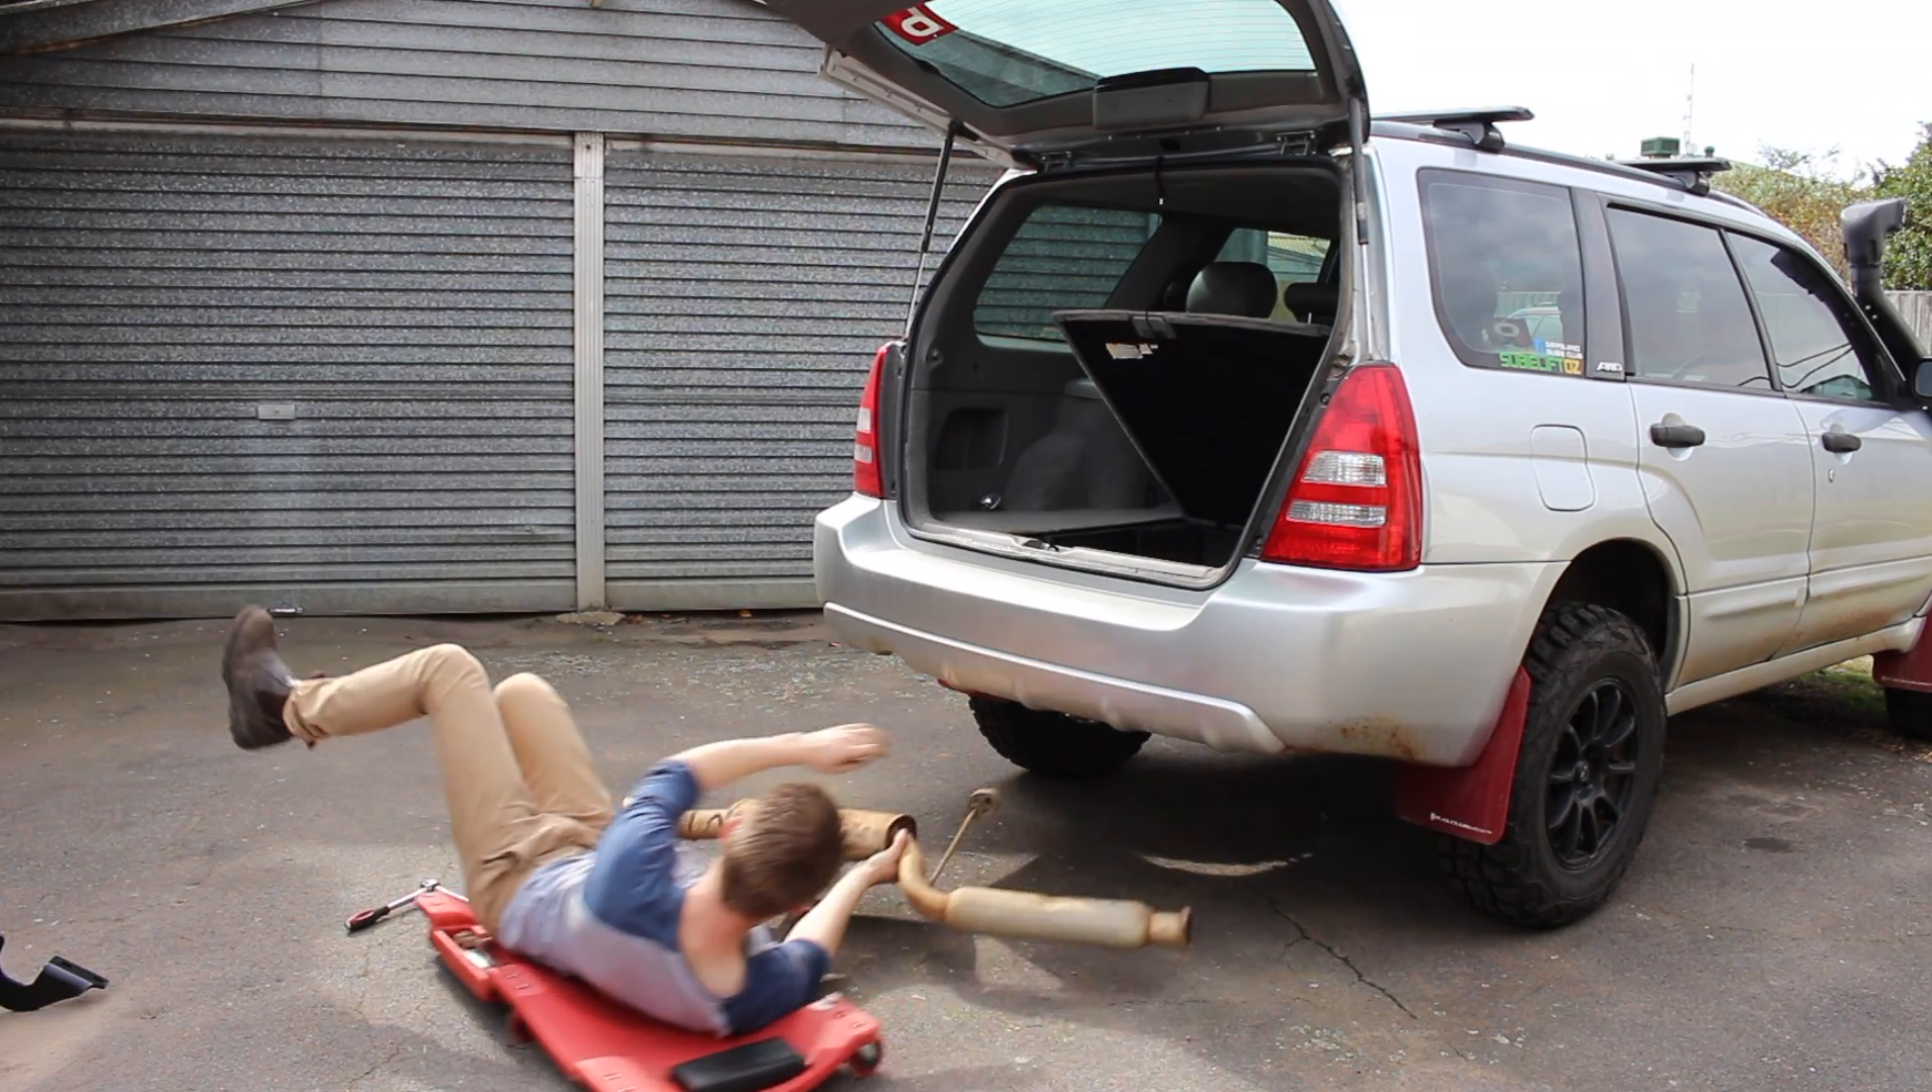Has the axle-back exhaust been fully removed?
Yes.